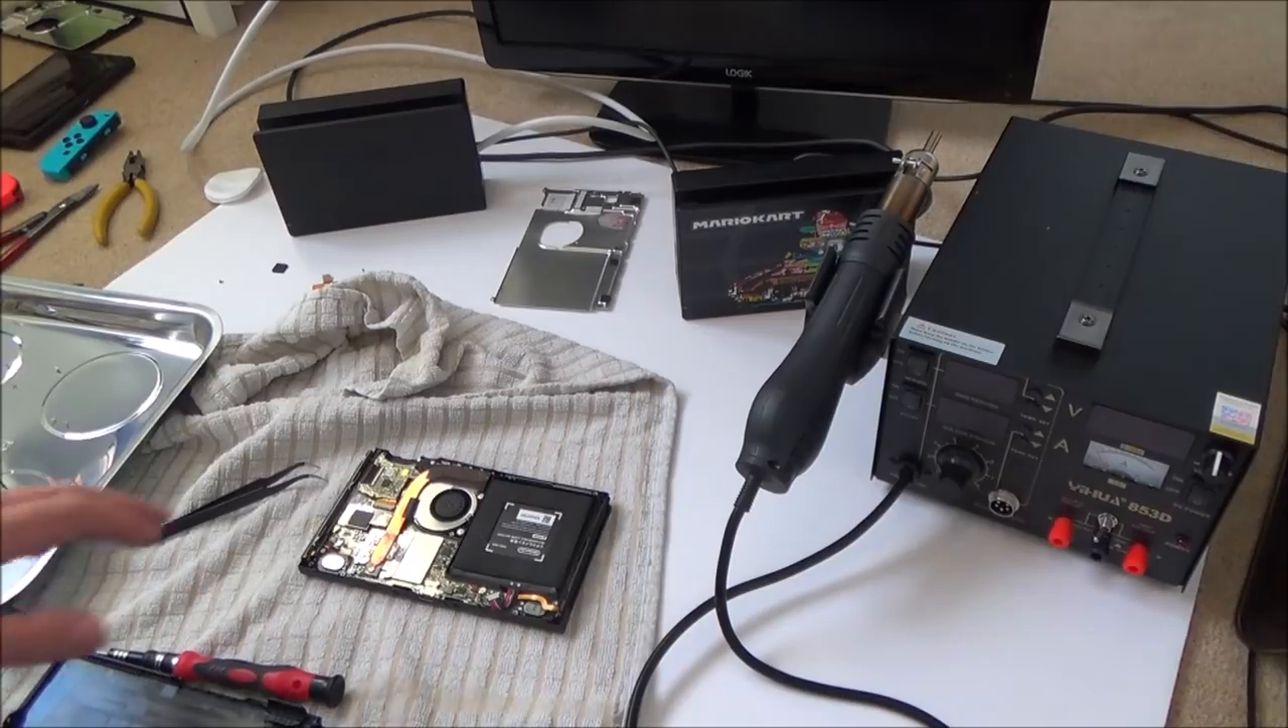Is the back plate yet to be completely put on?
Yes.